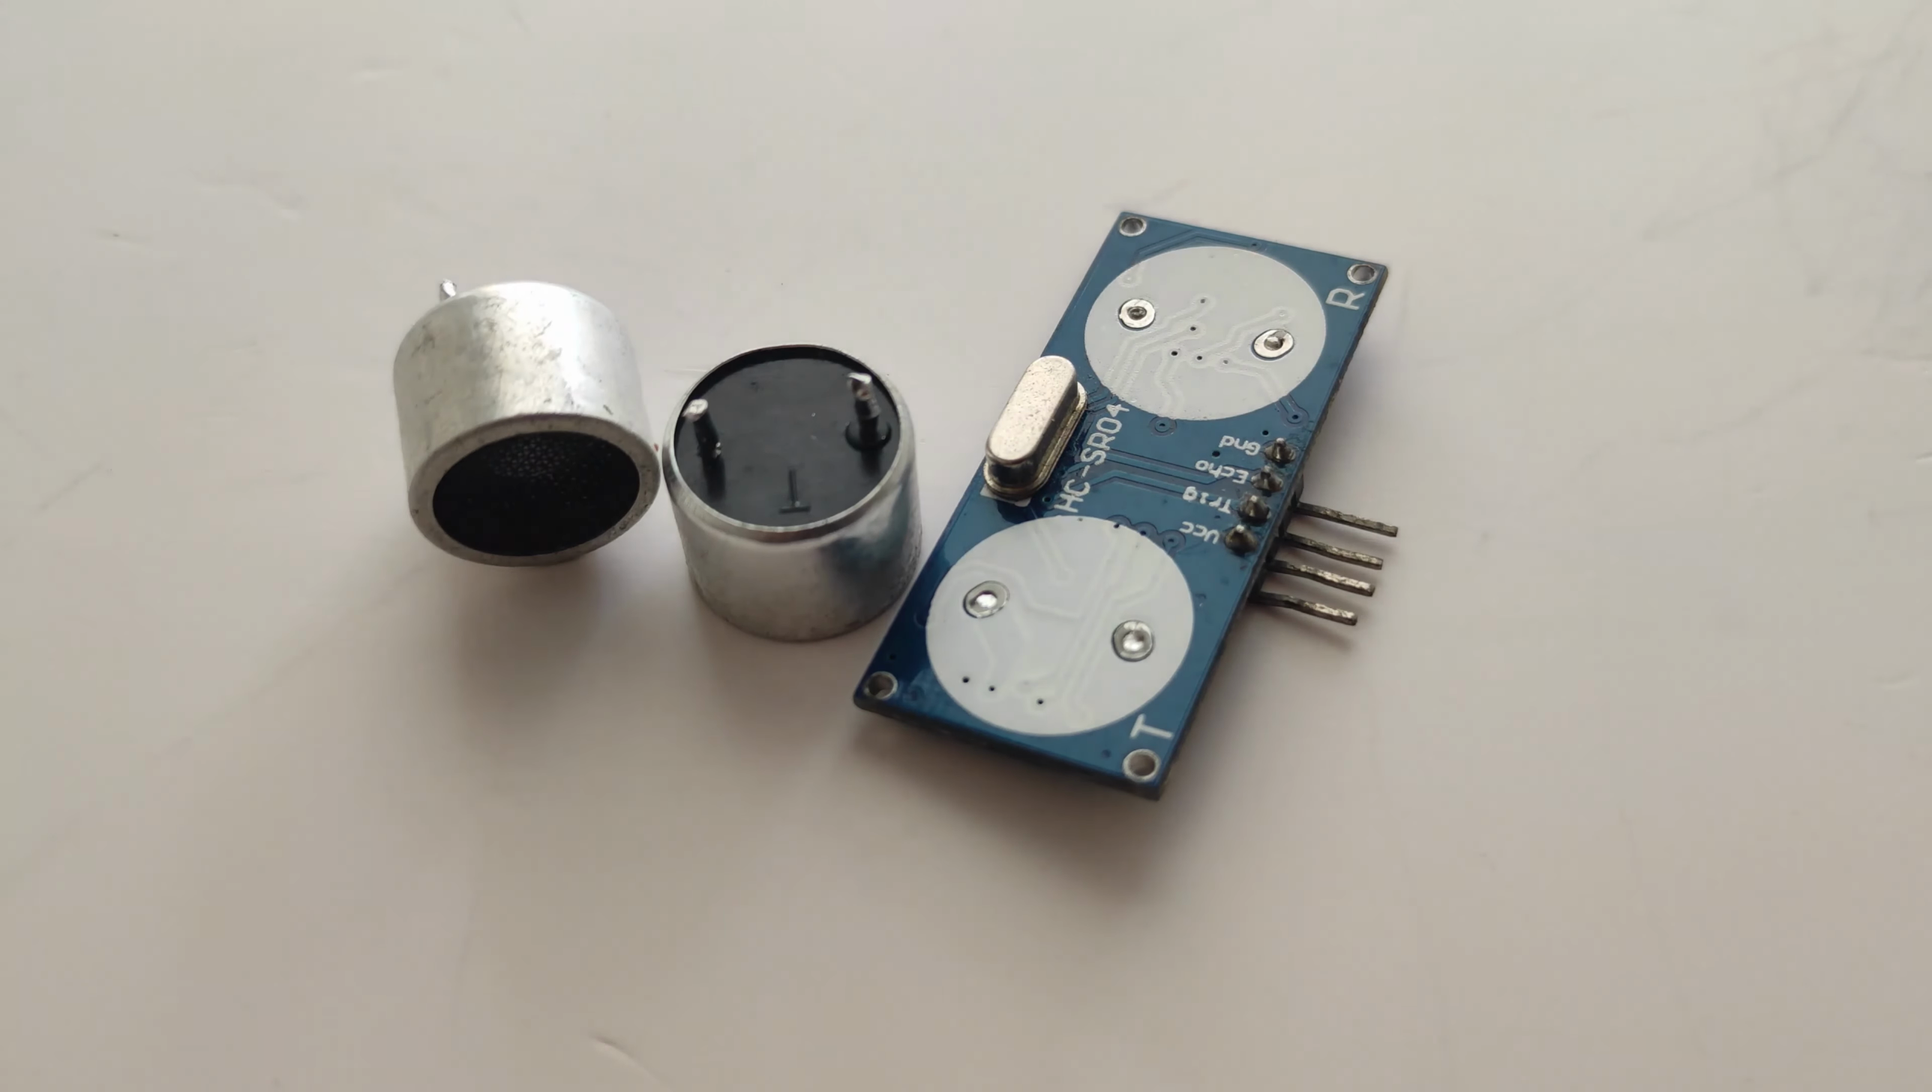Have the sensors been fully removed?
Yes.